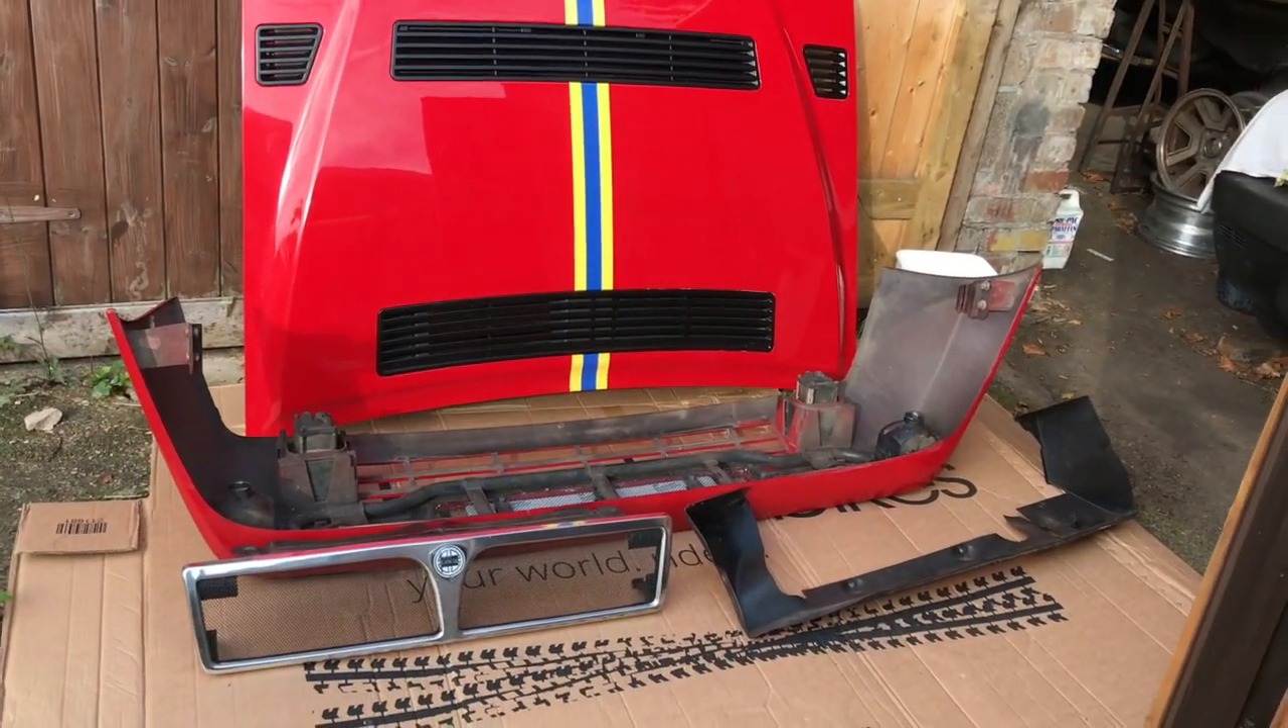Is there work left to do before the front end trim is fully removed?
No.